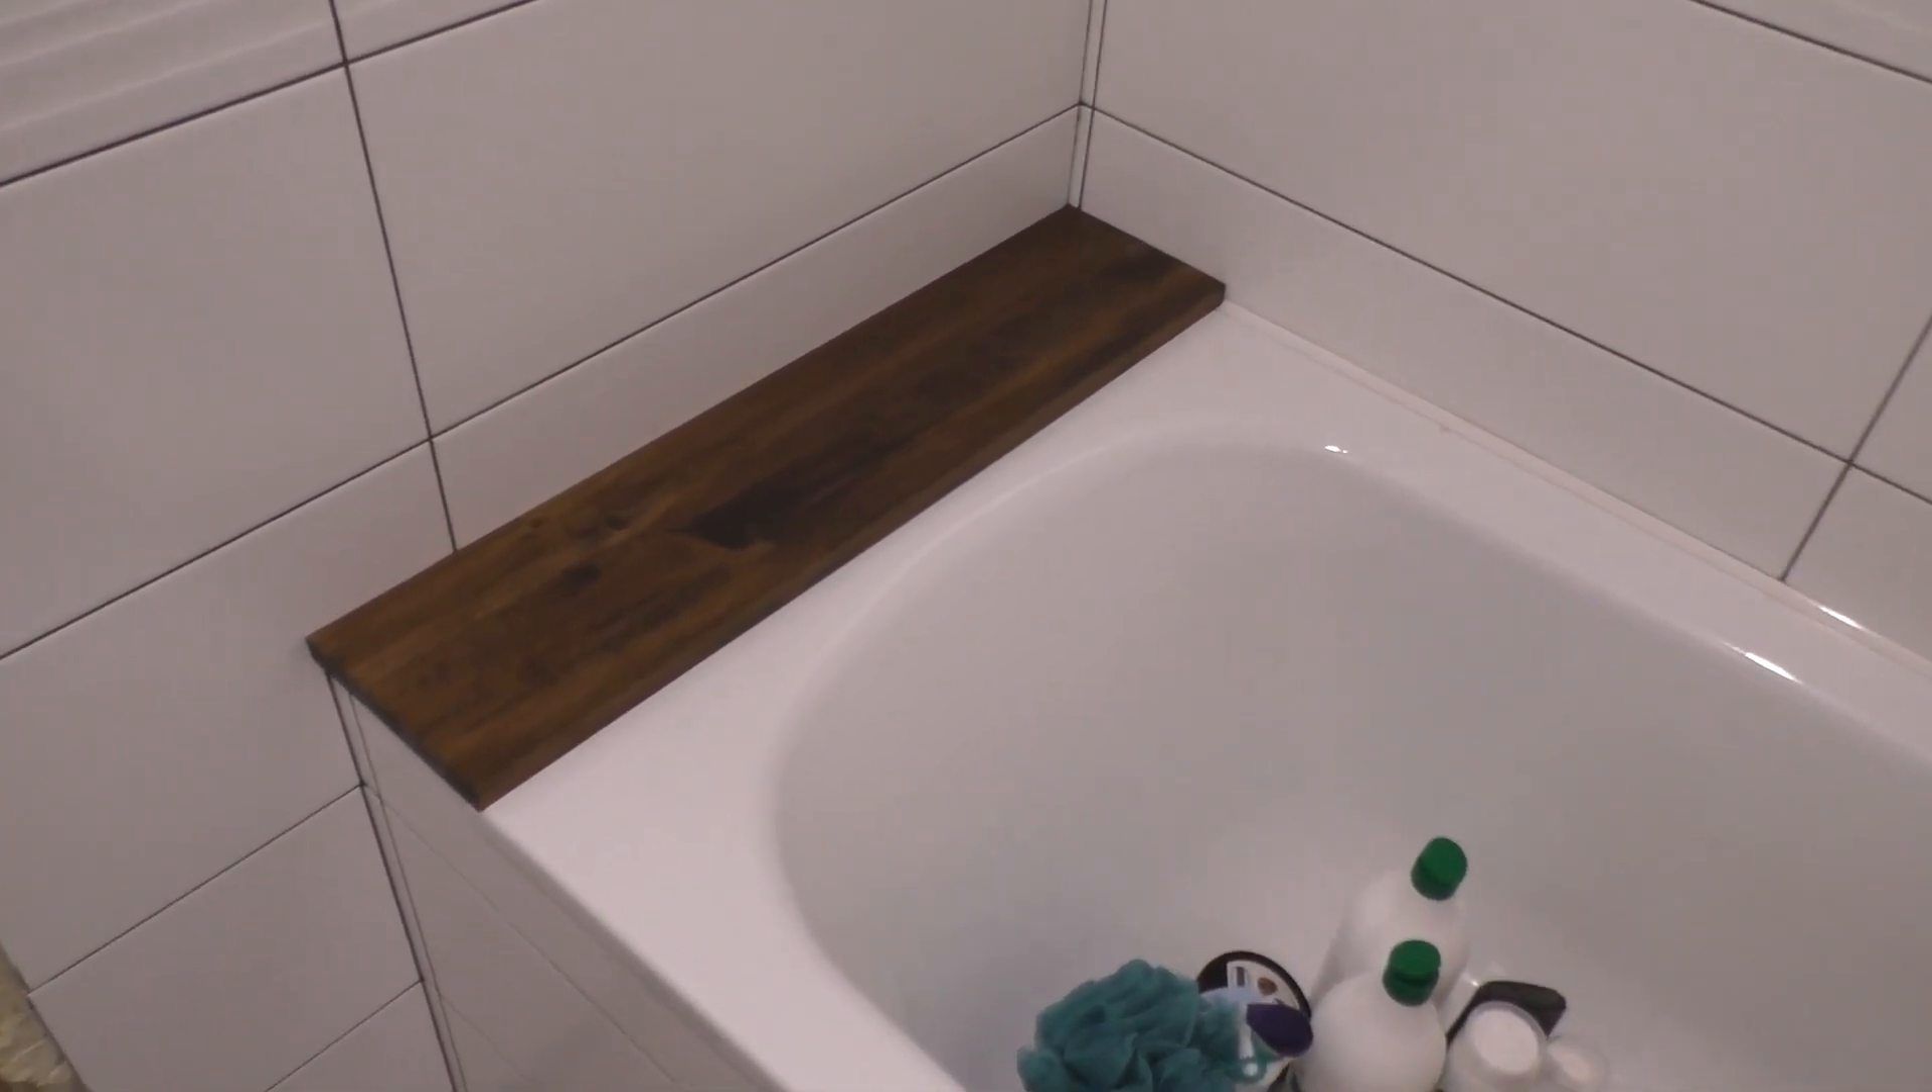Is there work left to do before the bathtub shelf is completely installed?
No.